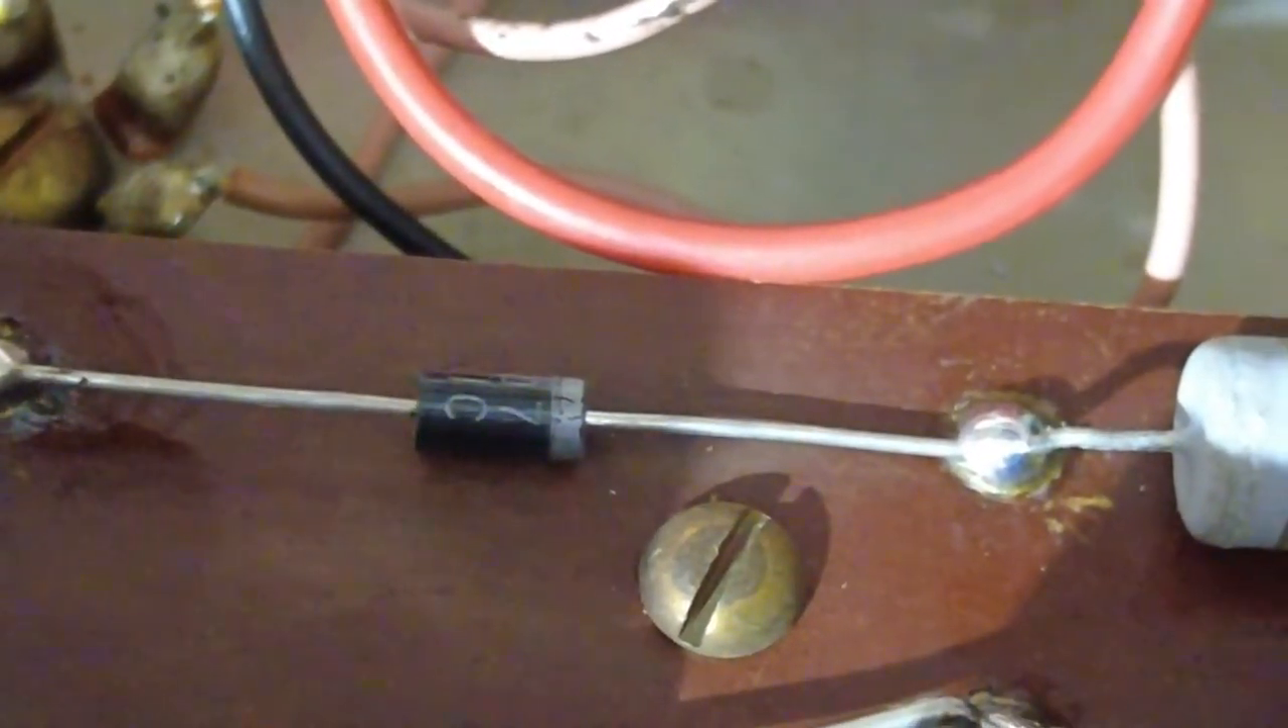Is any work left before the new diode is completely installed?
No.